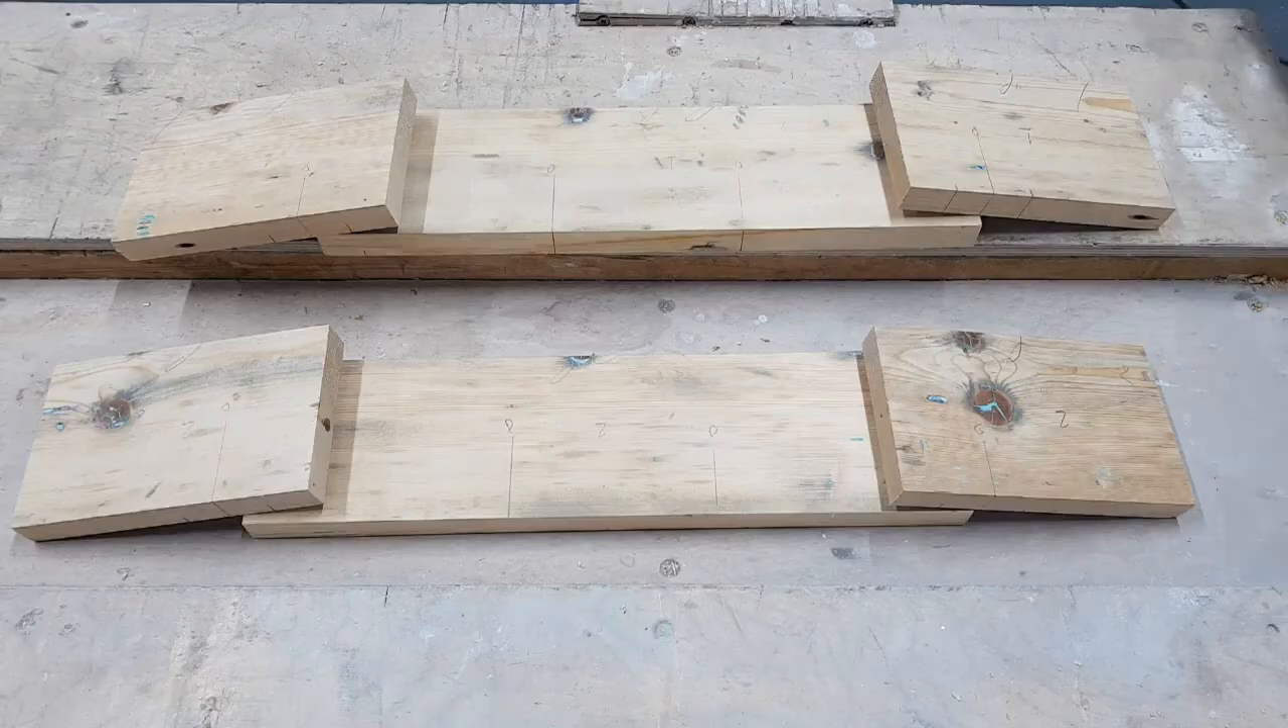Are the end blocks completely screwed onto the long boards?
No.